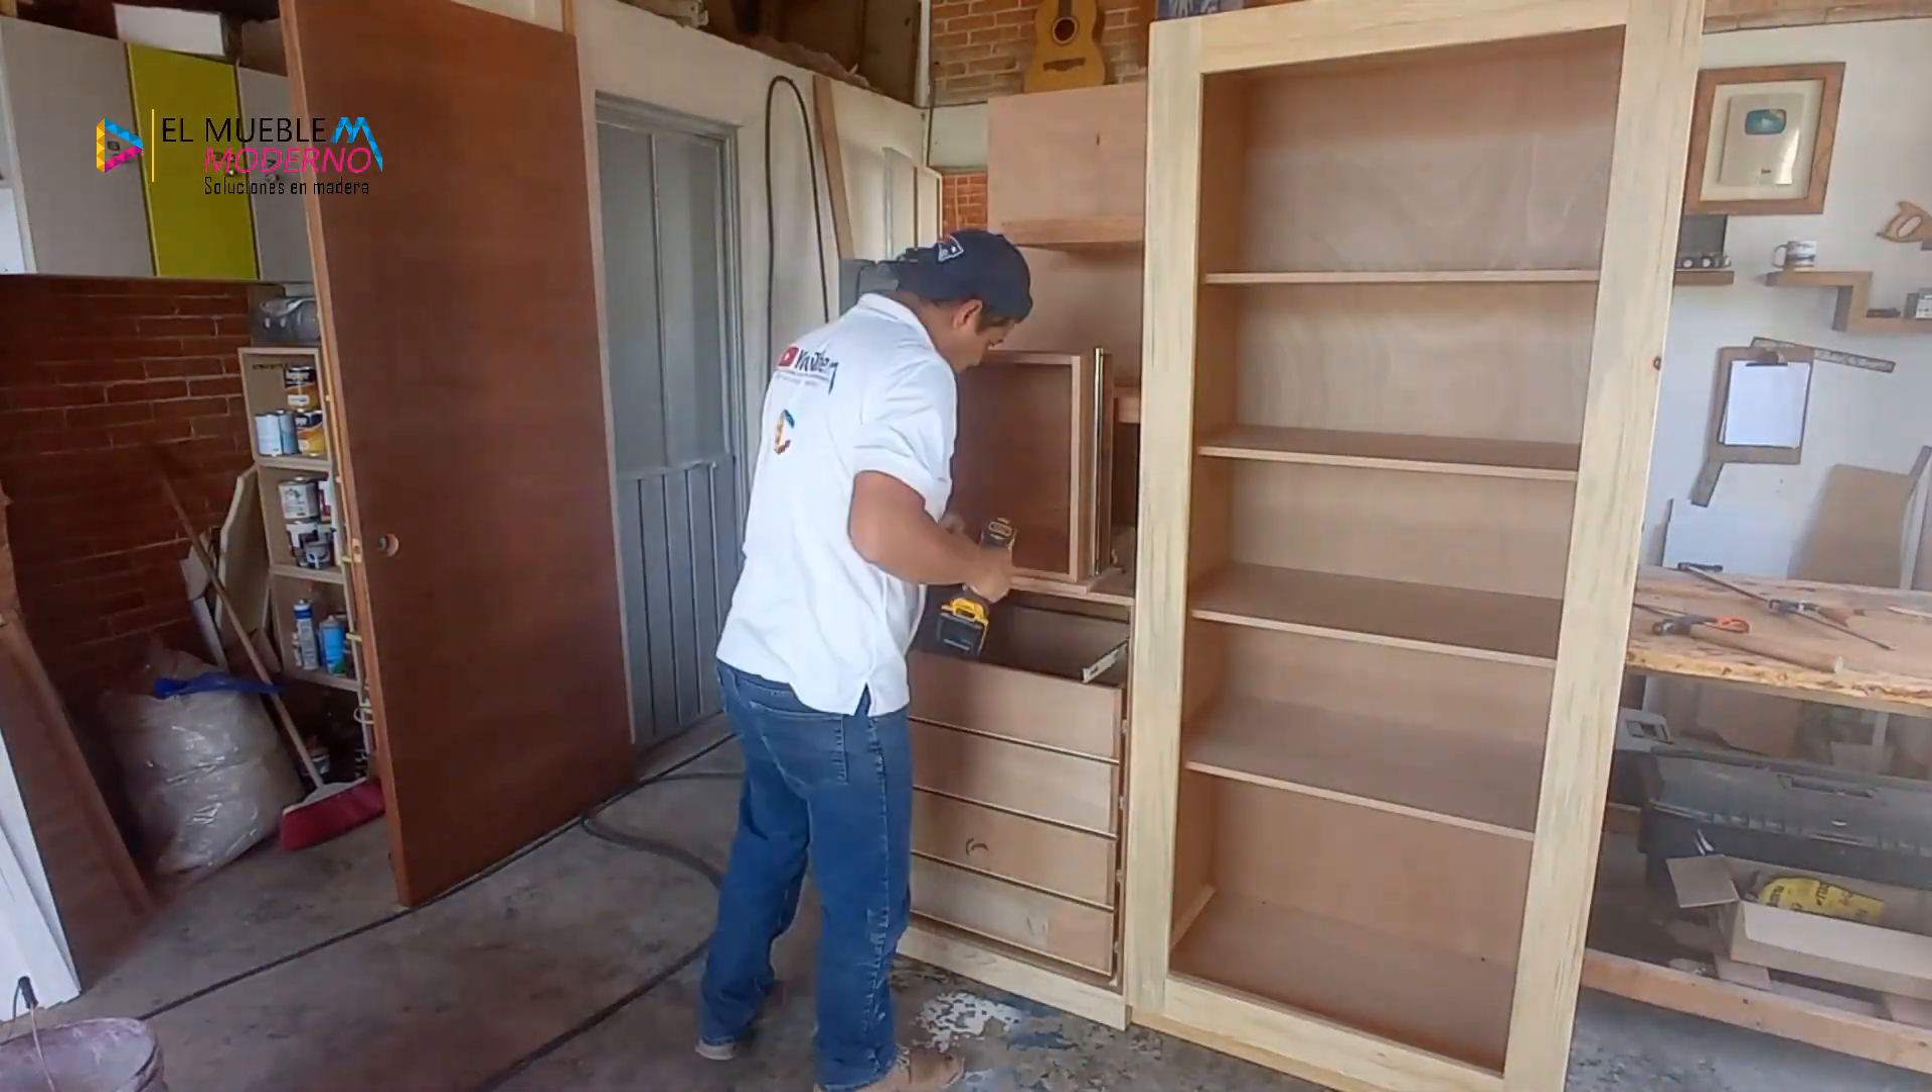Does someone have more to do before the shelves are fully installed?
No.